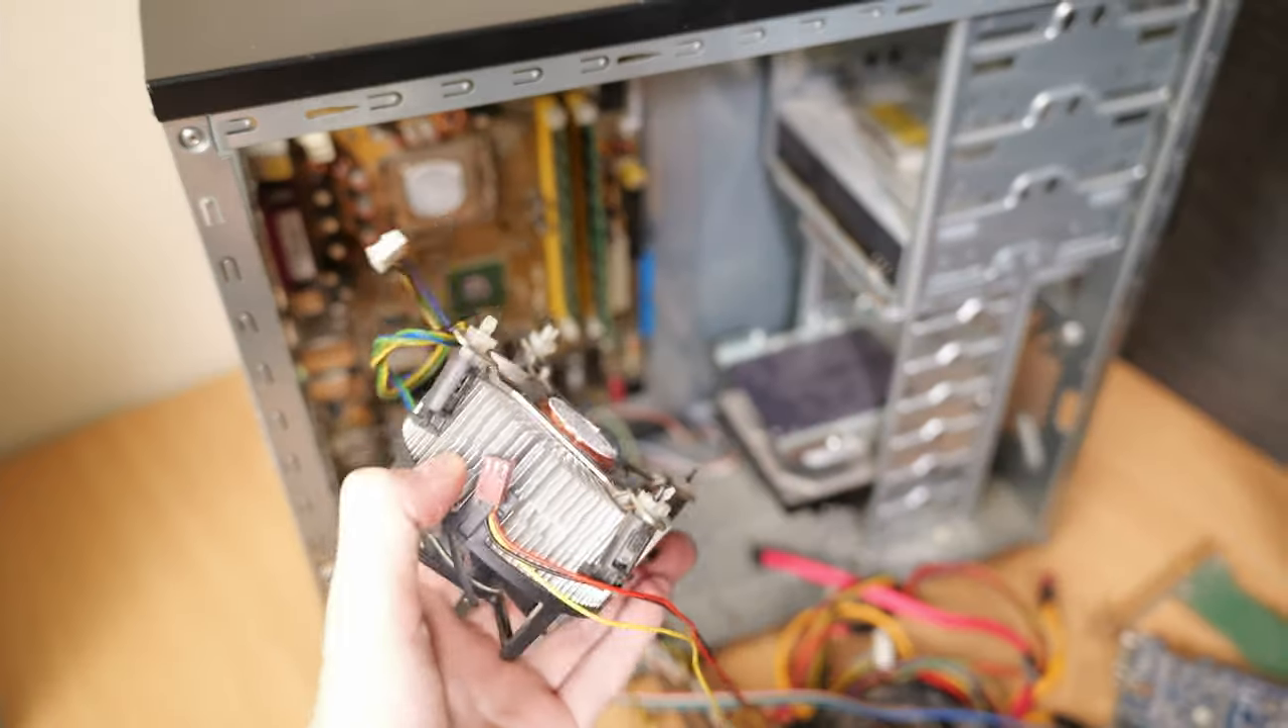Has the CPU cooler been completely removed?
Yes.